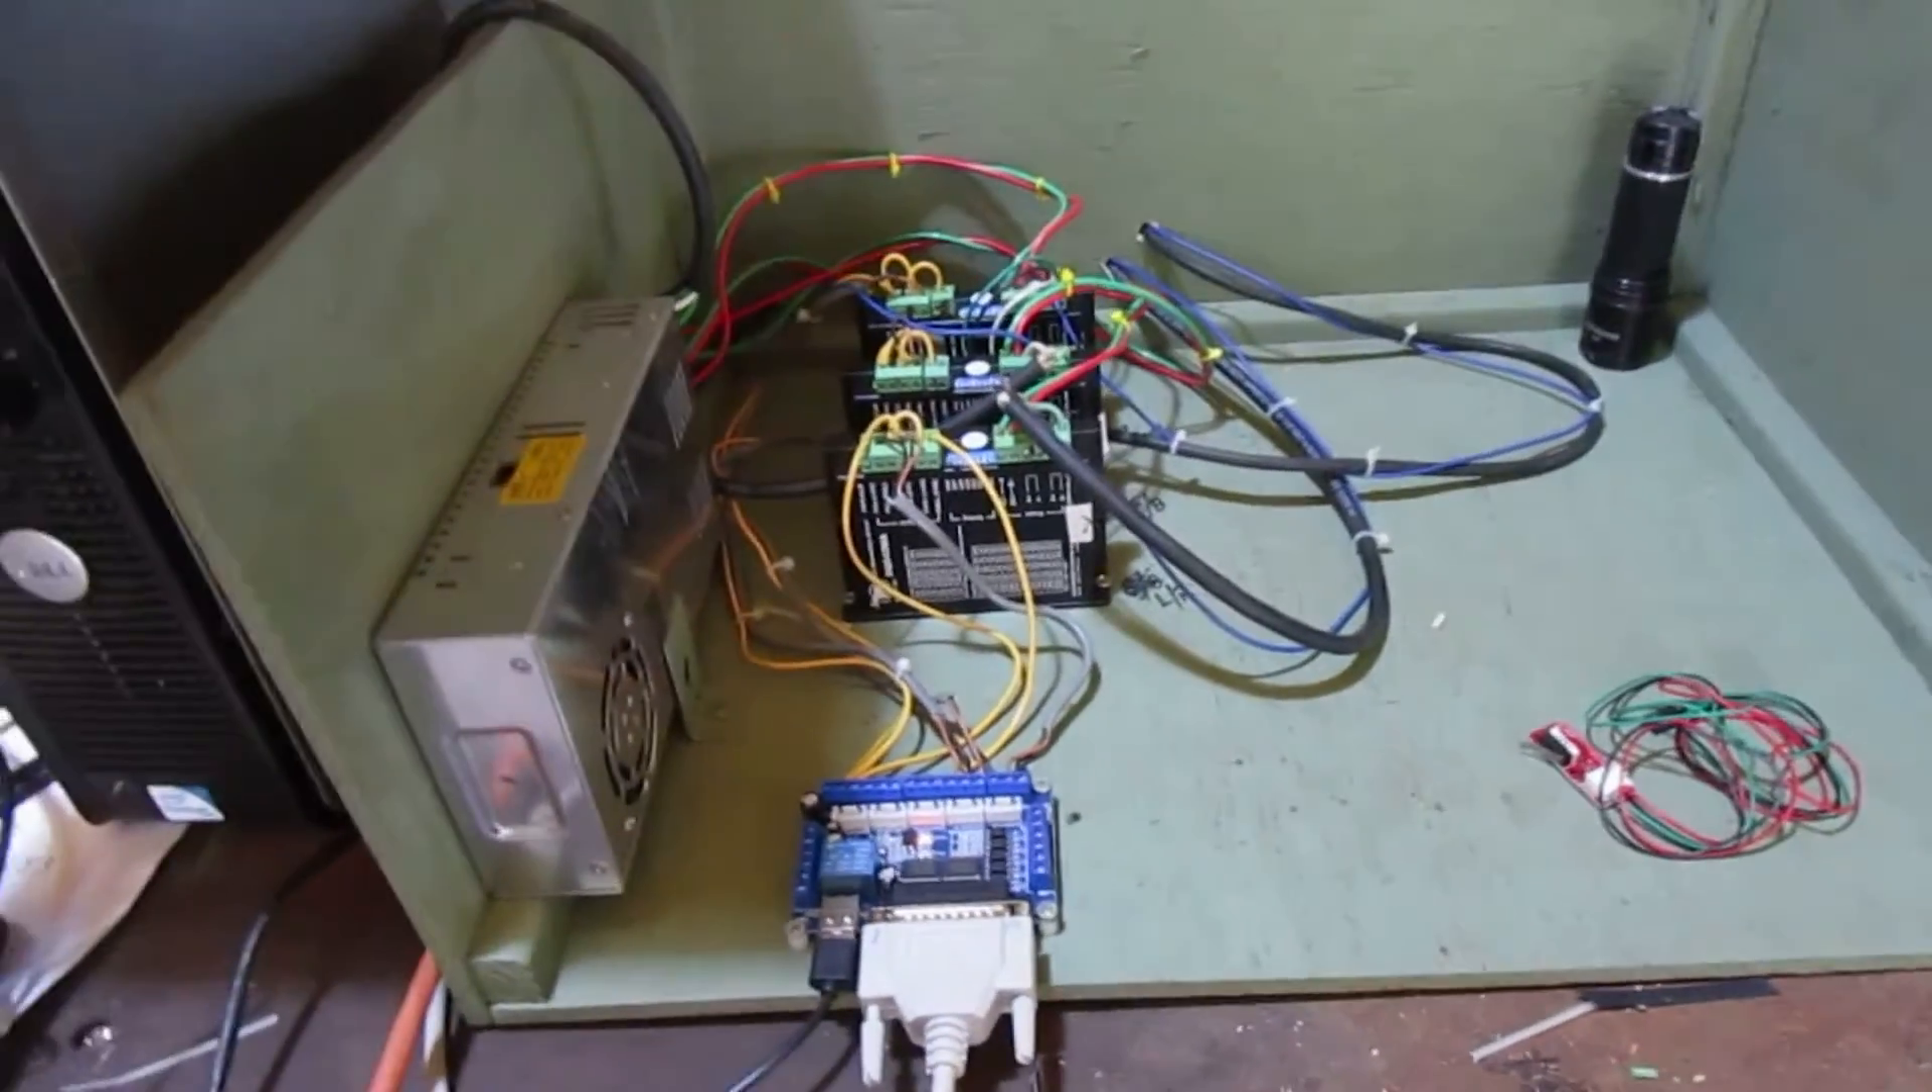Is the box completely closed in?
No.